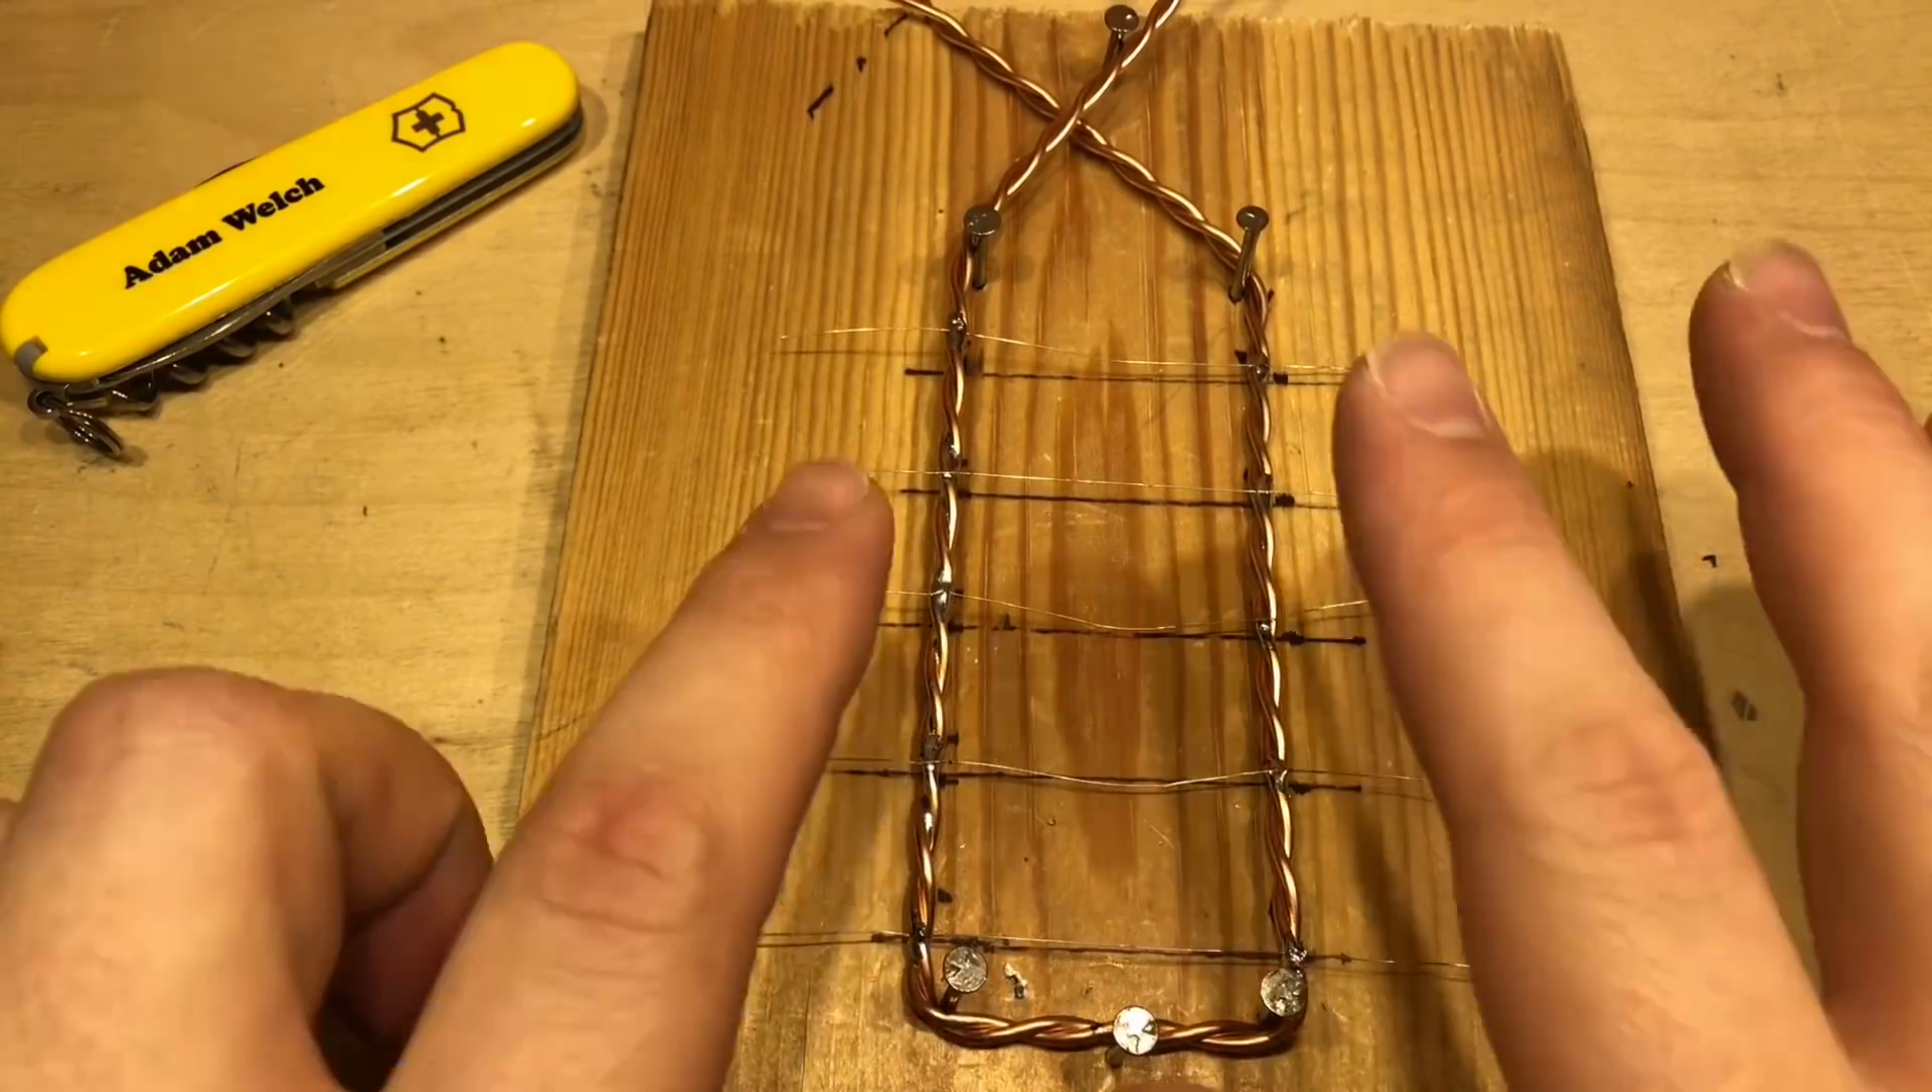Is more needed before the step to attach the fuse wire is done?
No.